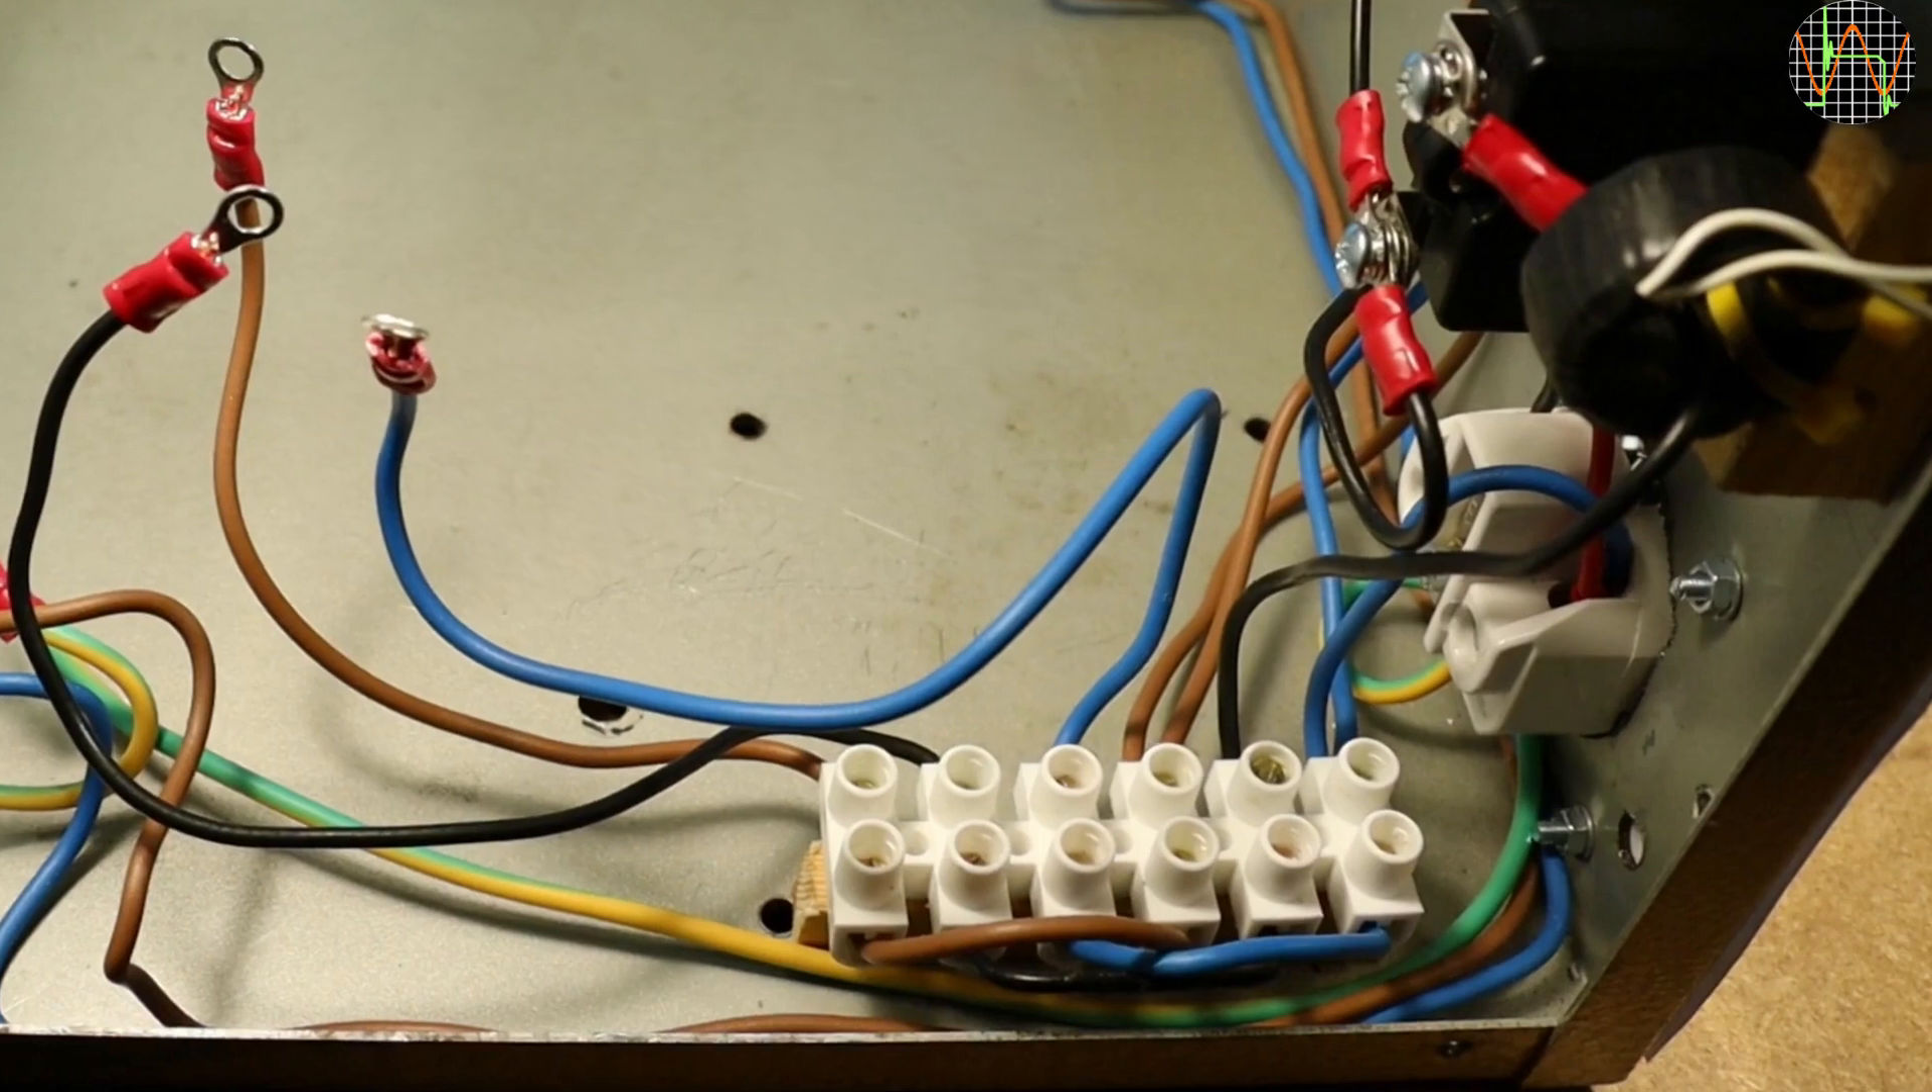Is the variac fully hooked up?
No.